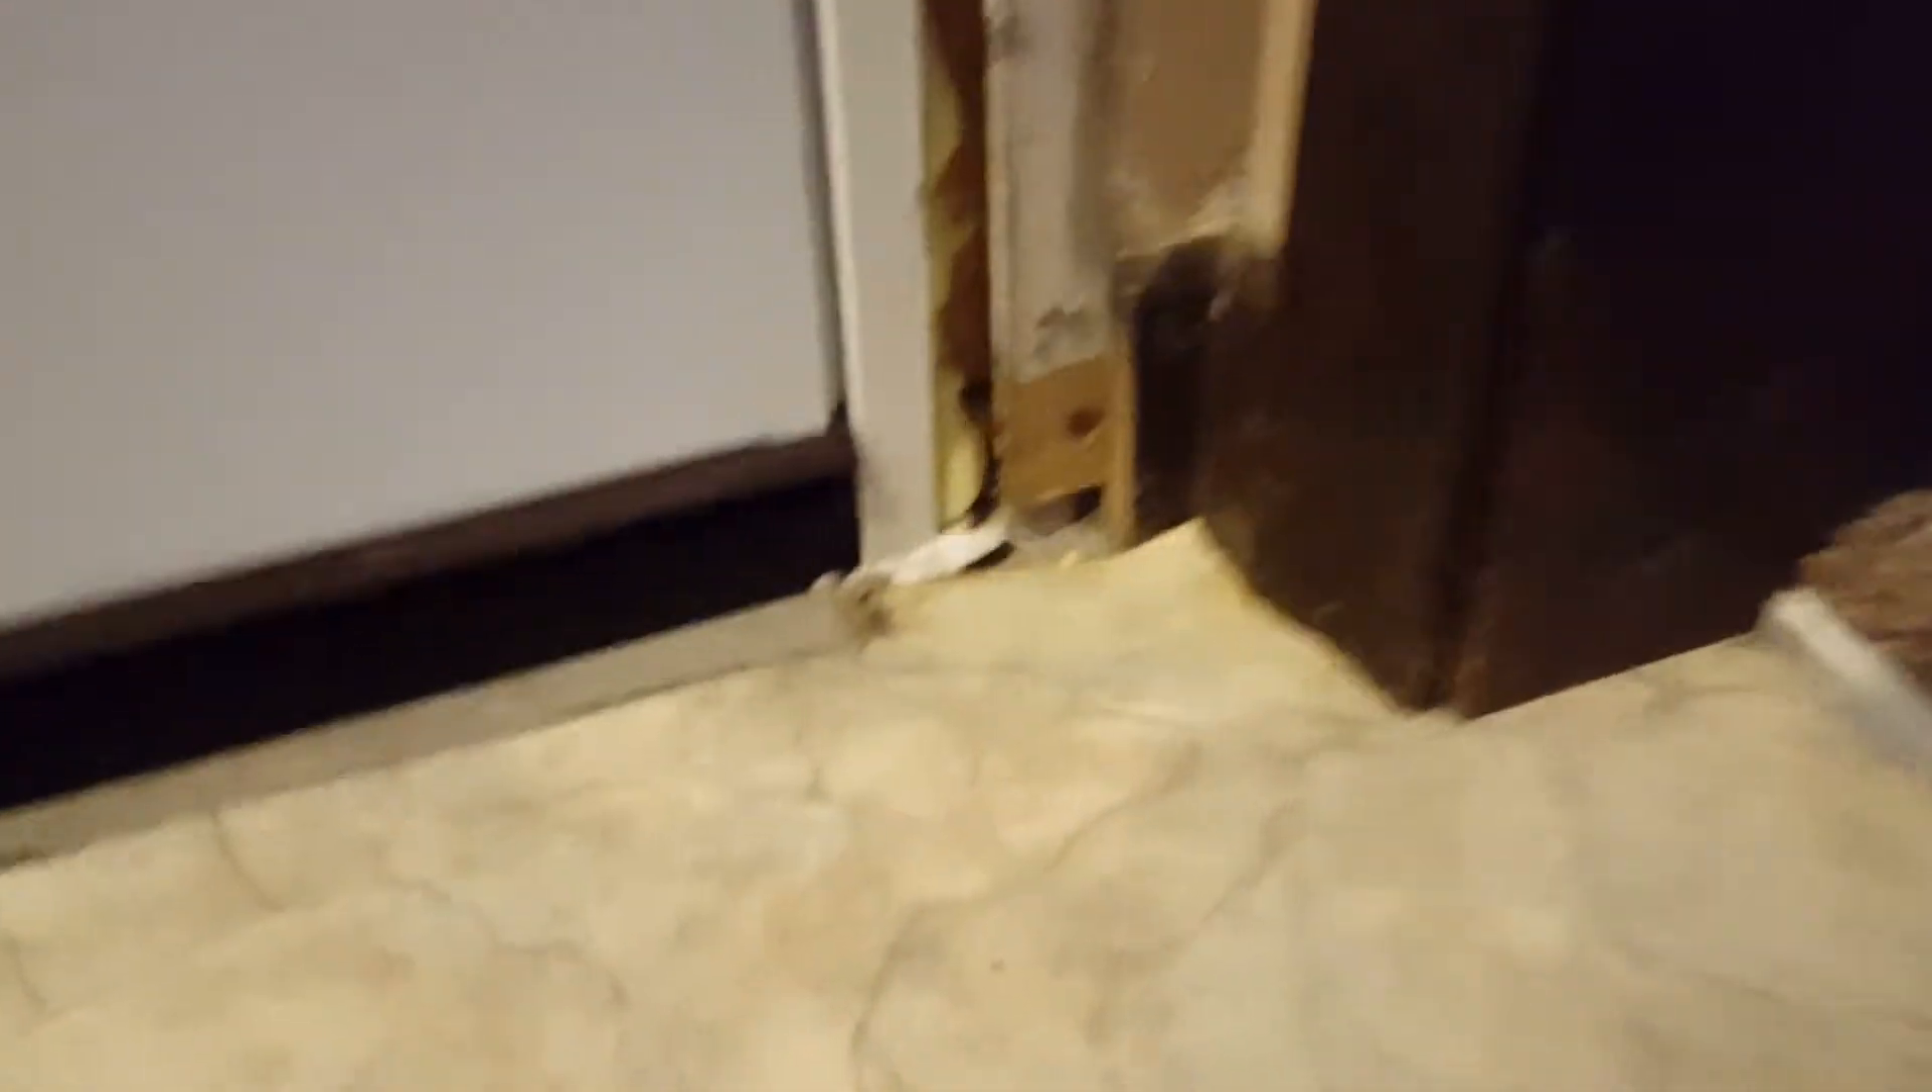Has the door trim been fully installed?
No.